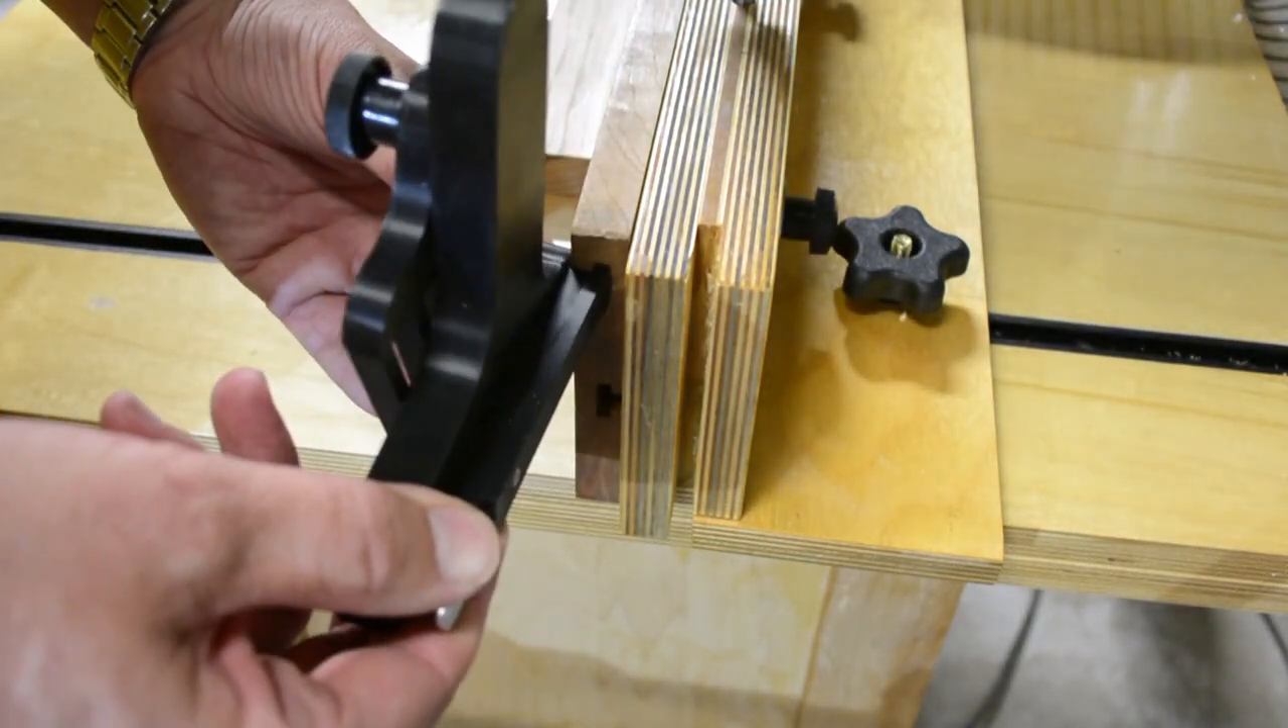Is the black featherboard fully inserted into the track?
No.